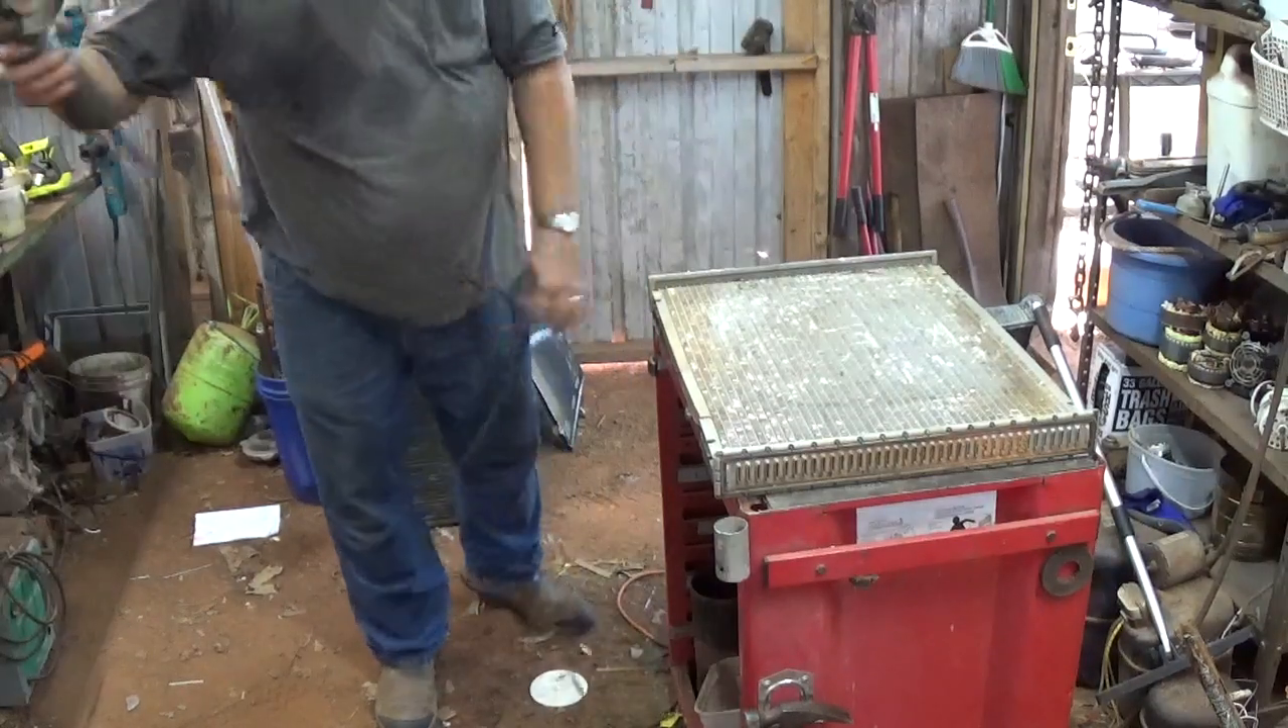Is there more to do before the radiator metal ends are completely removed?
Yes.